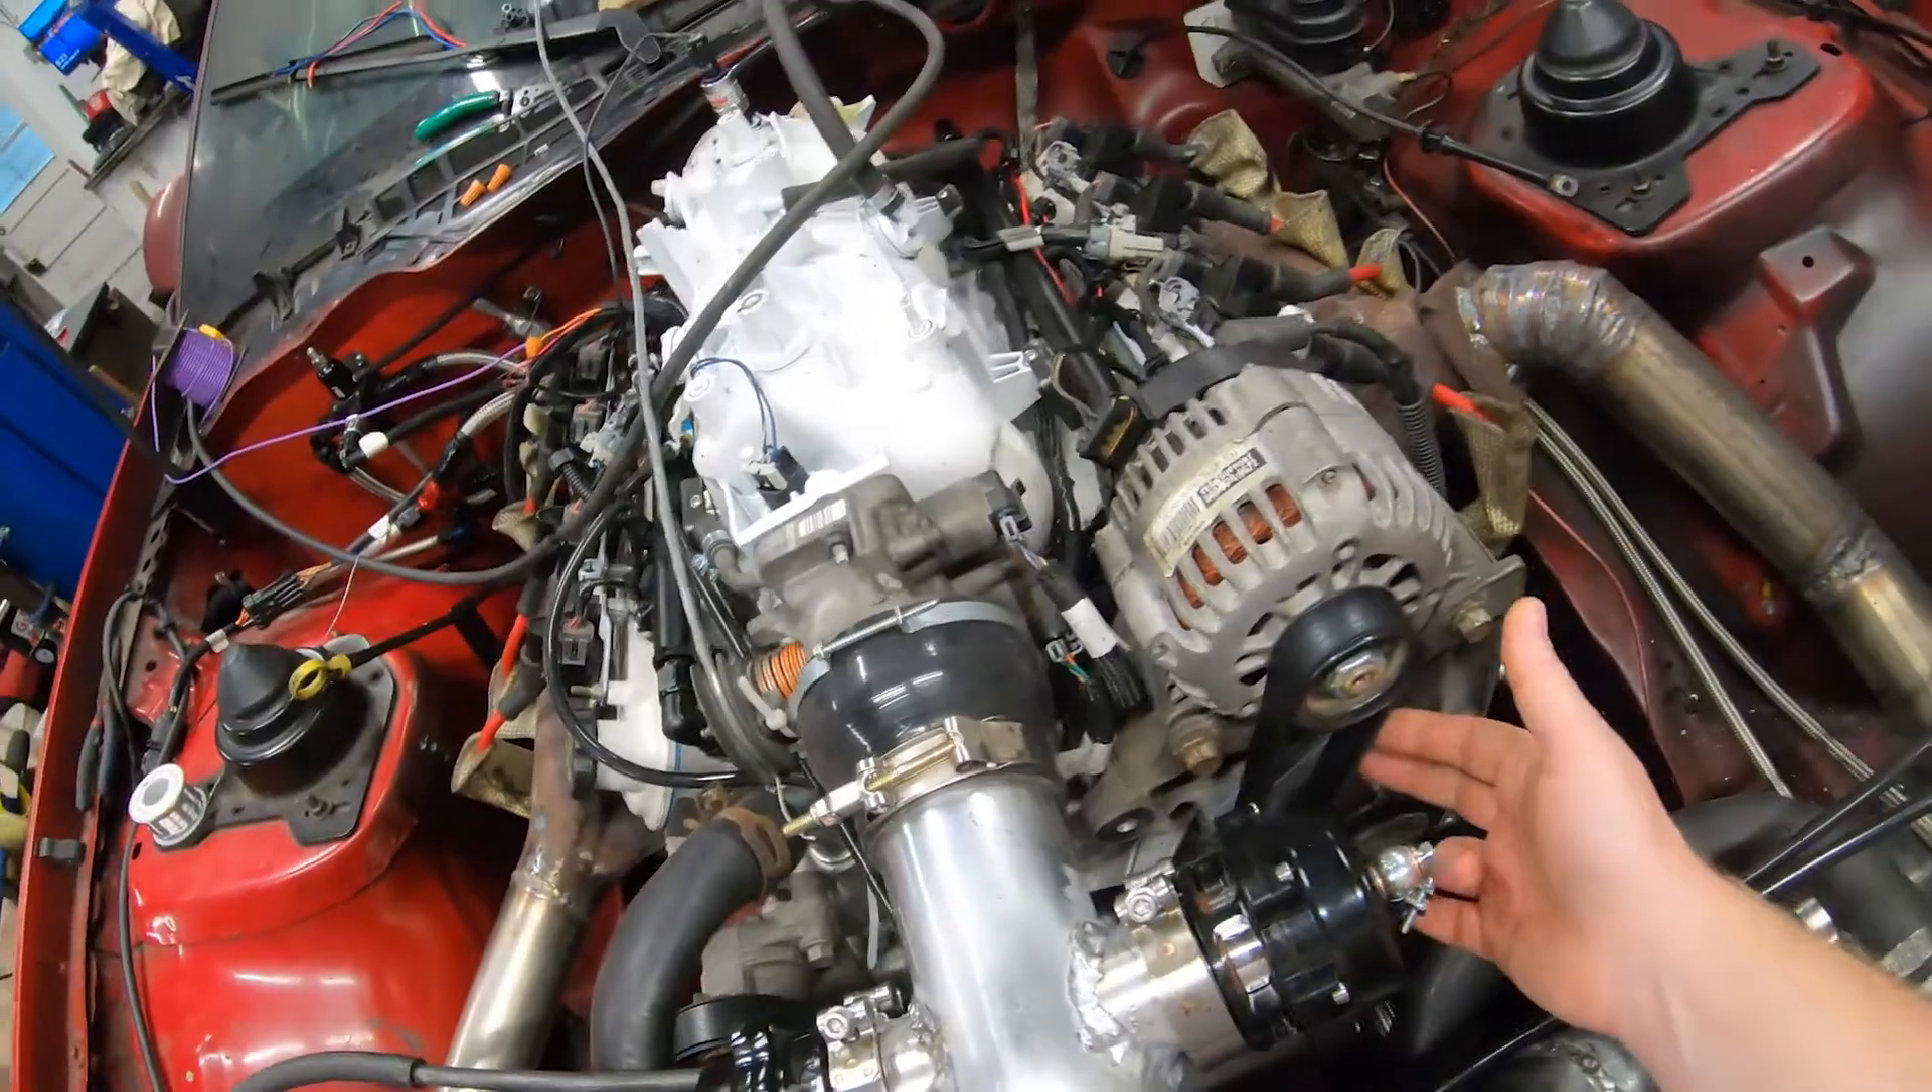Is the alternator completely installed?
Yes.